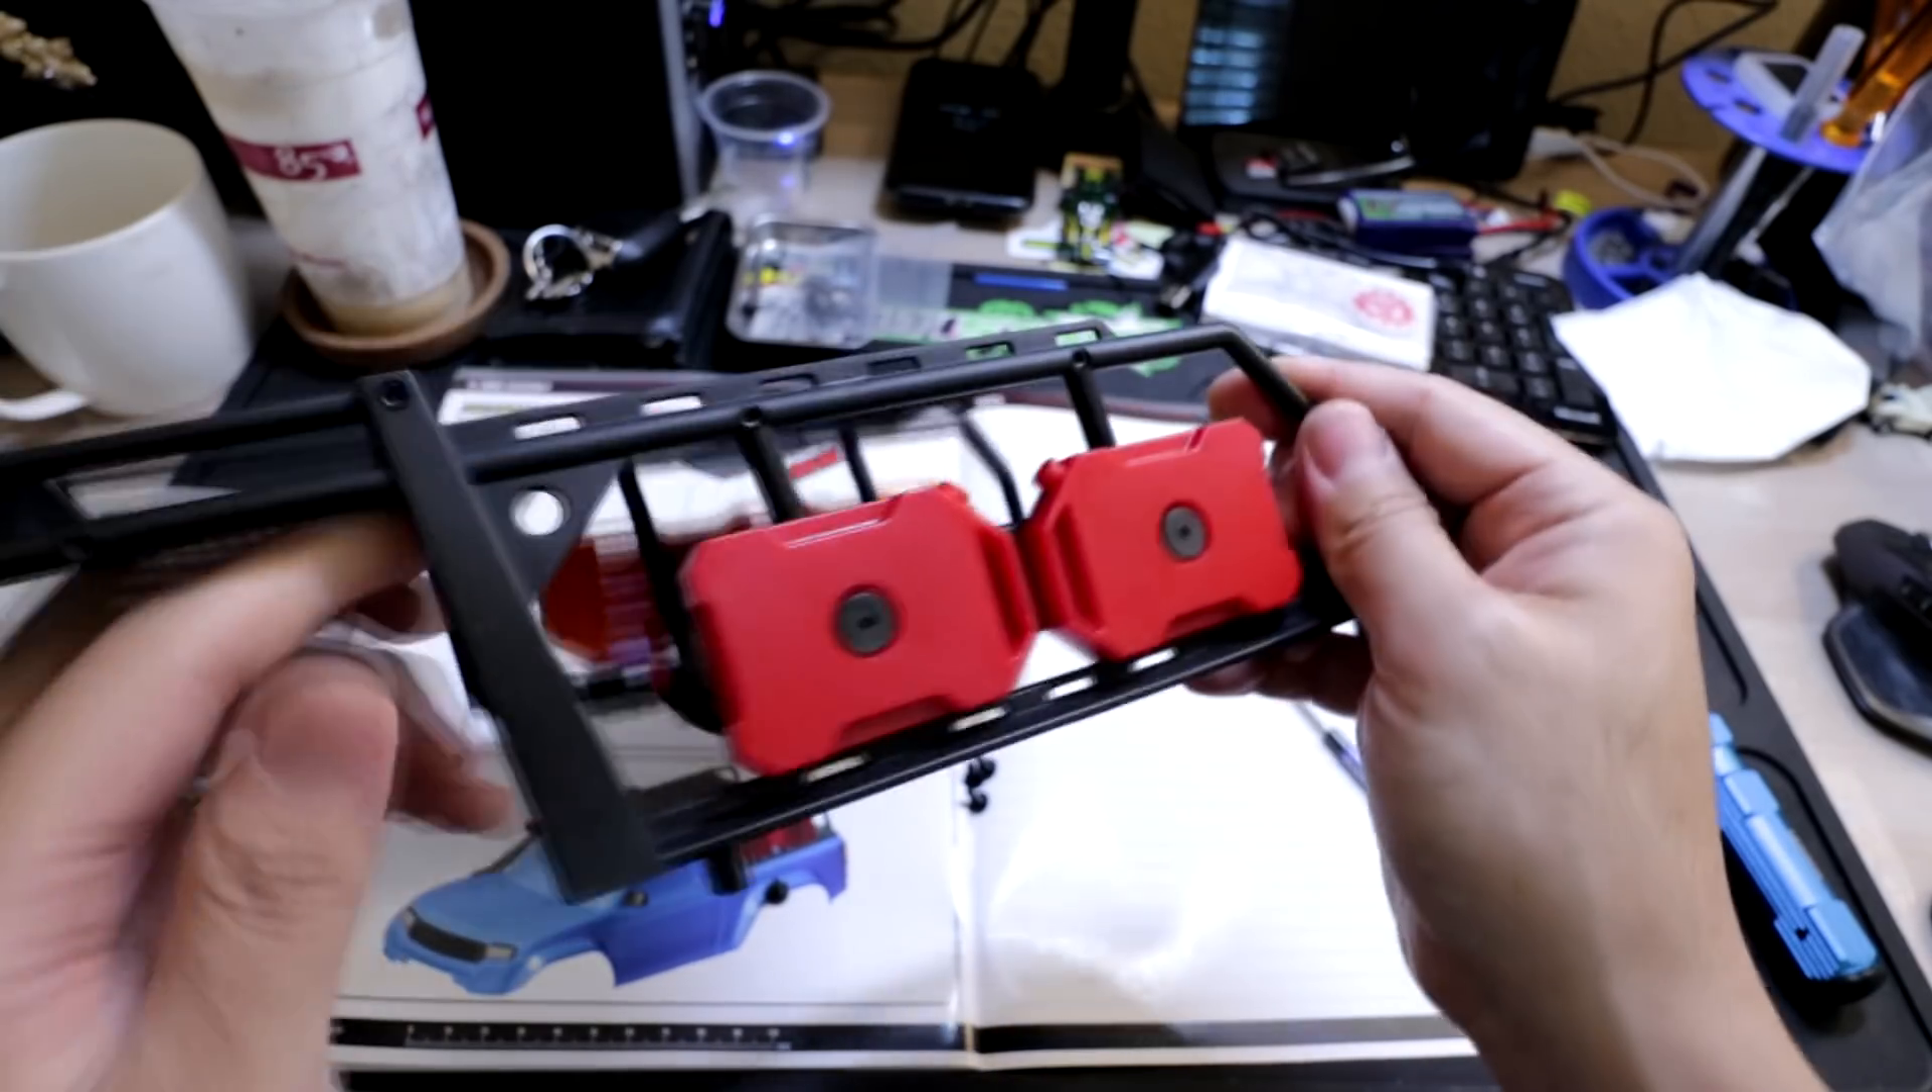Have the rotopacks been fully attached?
Yes.